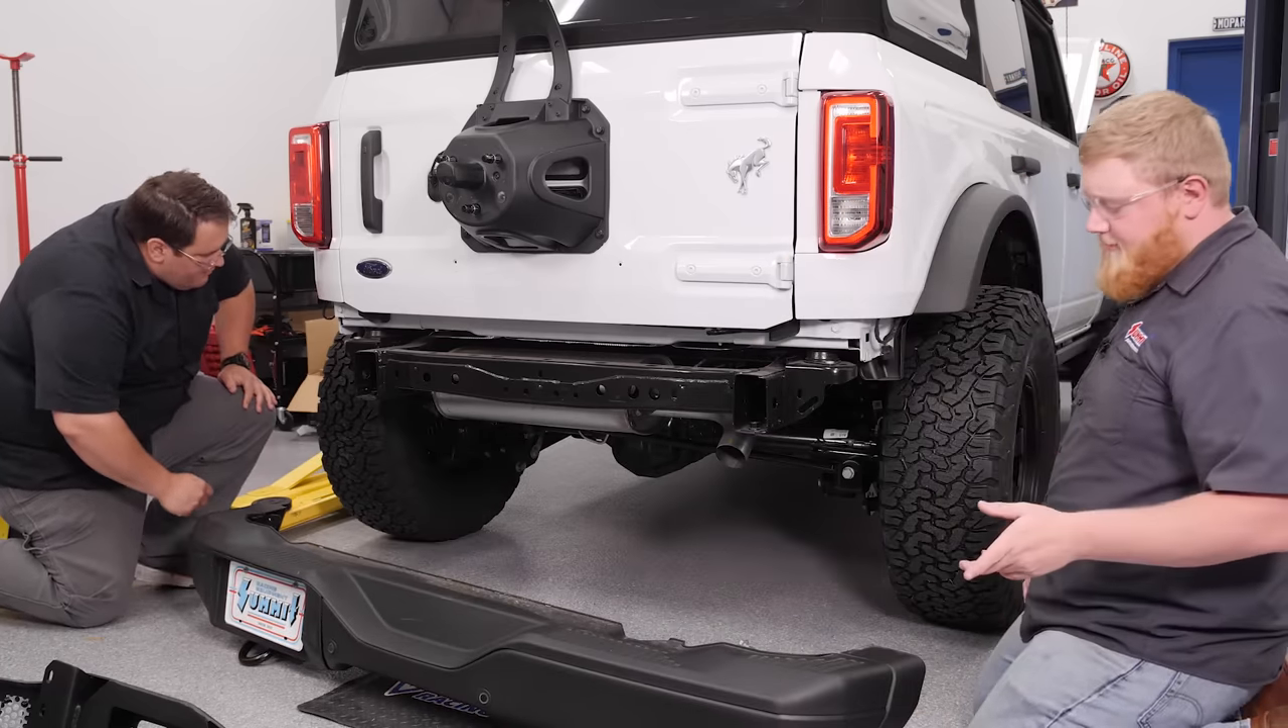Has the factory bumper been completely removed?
Yes.